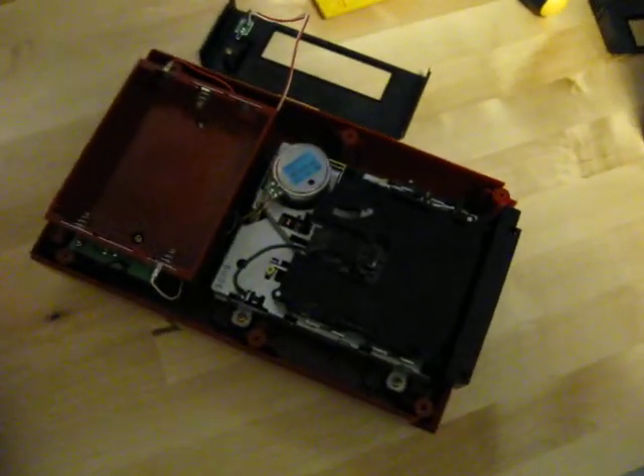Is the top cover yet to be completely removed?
No.